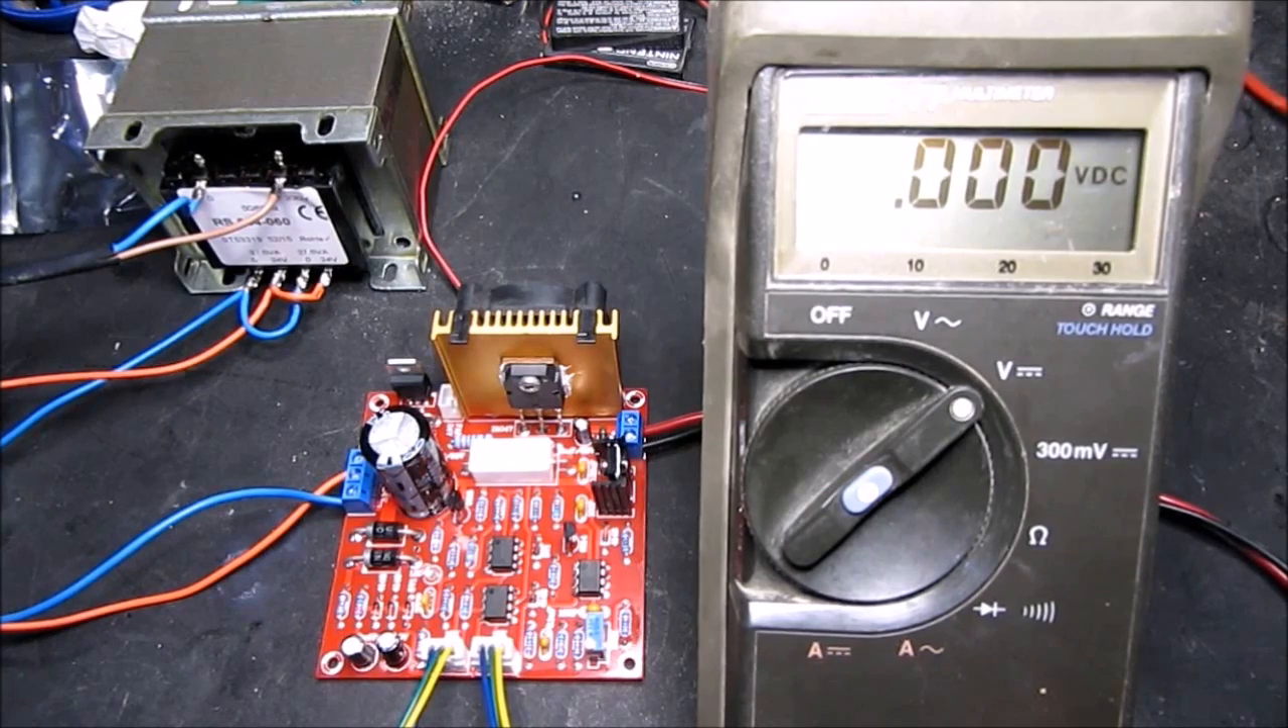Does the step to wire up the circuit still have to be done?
No.